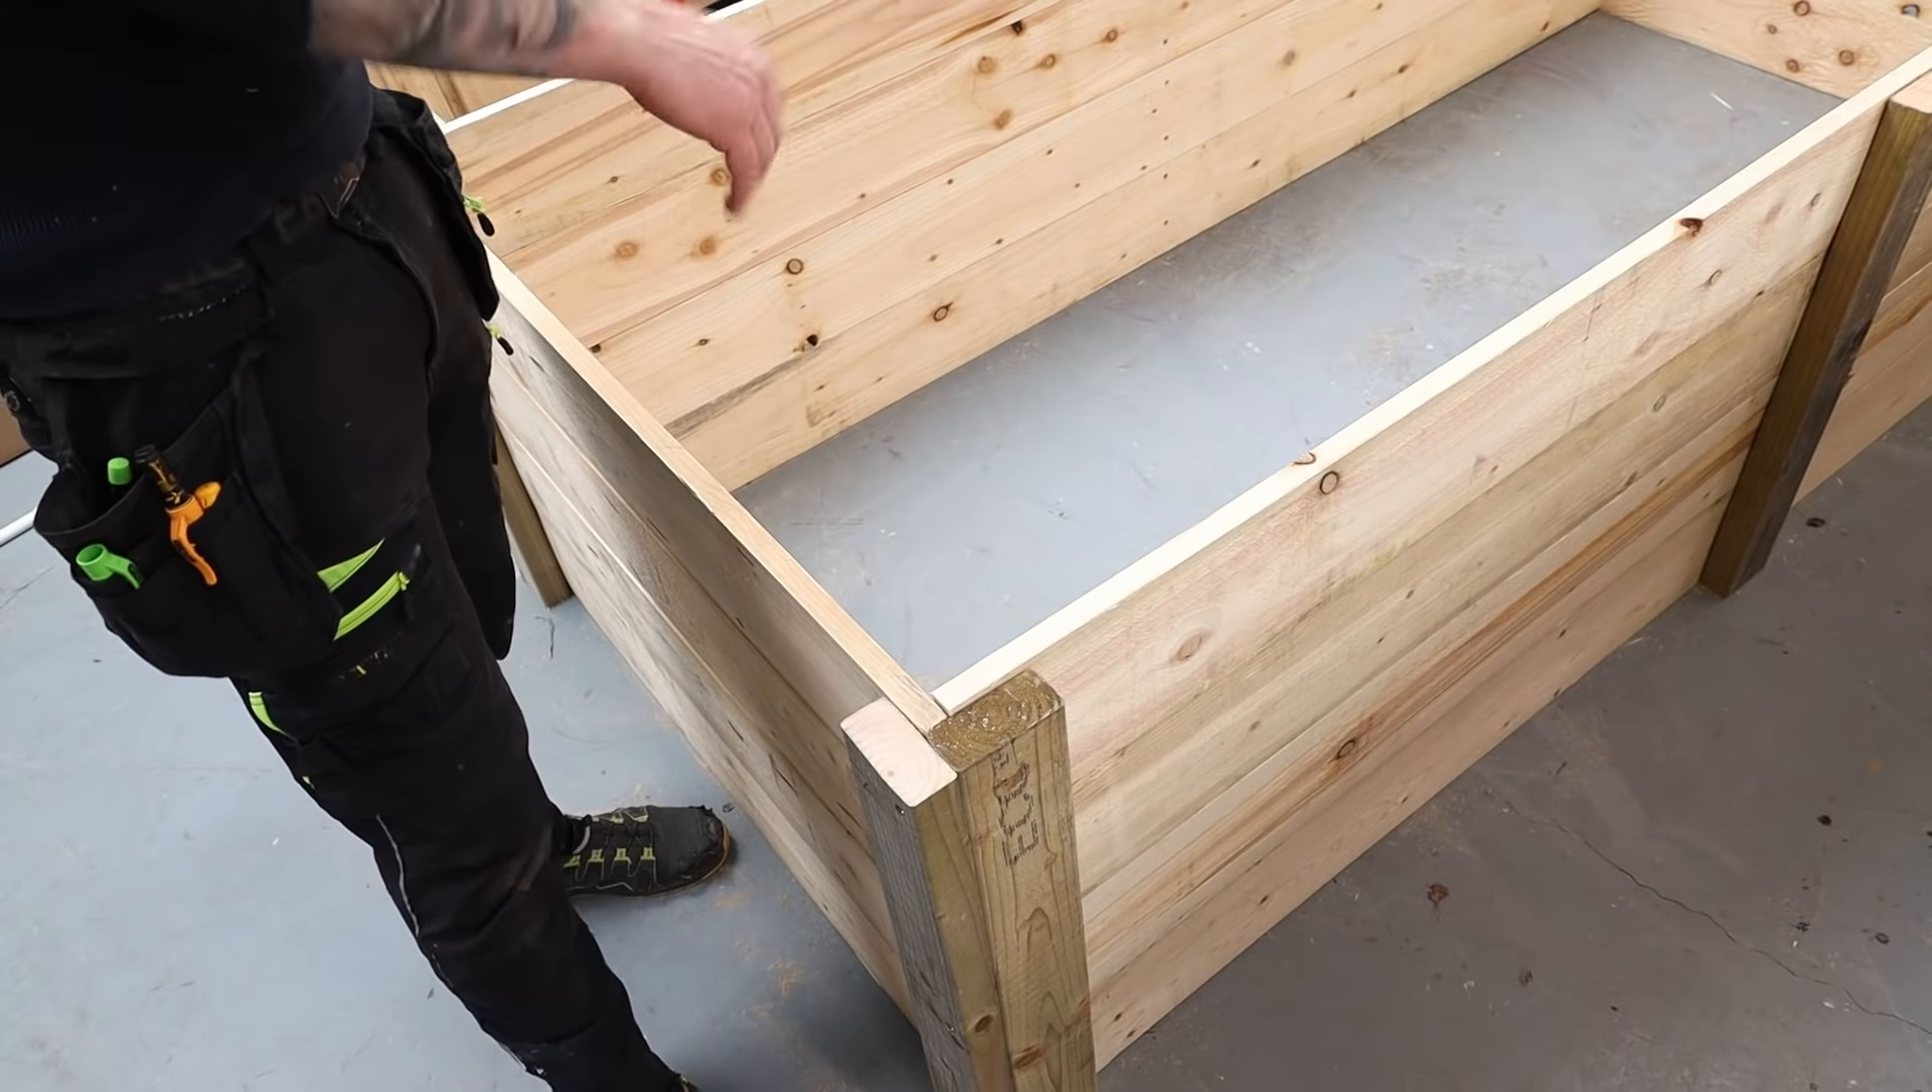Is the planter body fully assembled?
Yes.